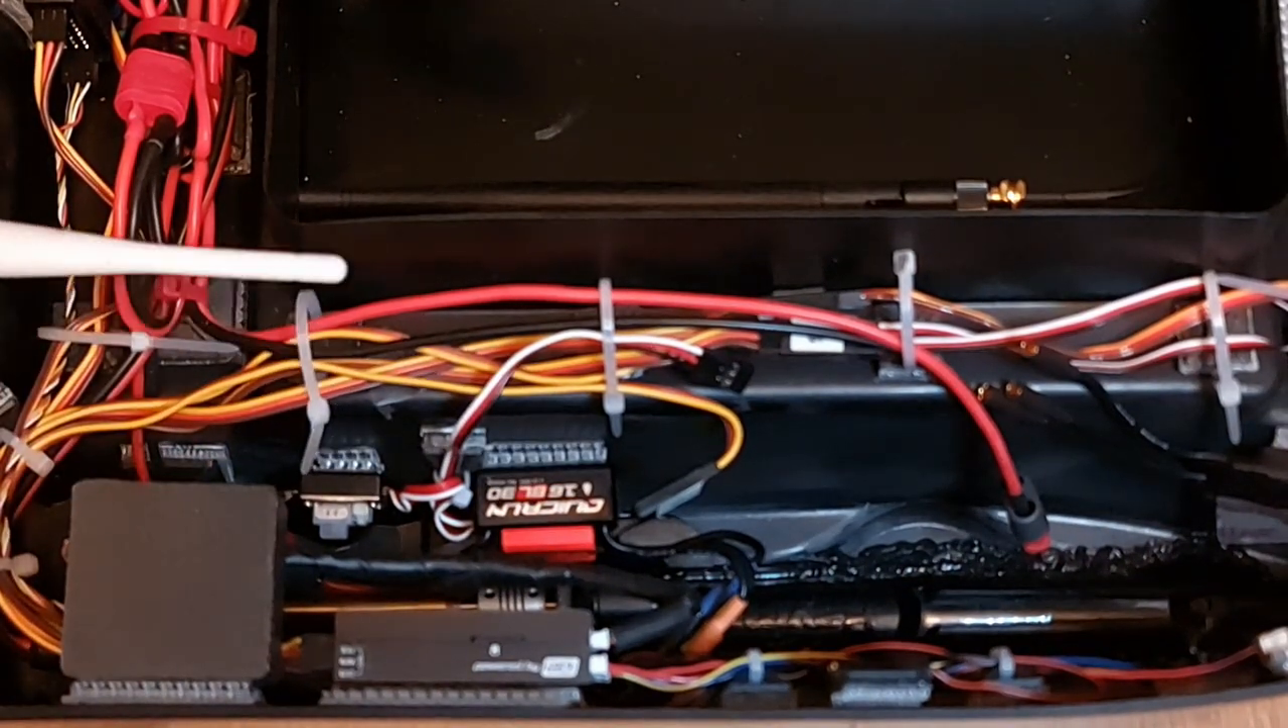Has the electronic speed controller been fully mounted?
Yes.